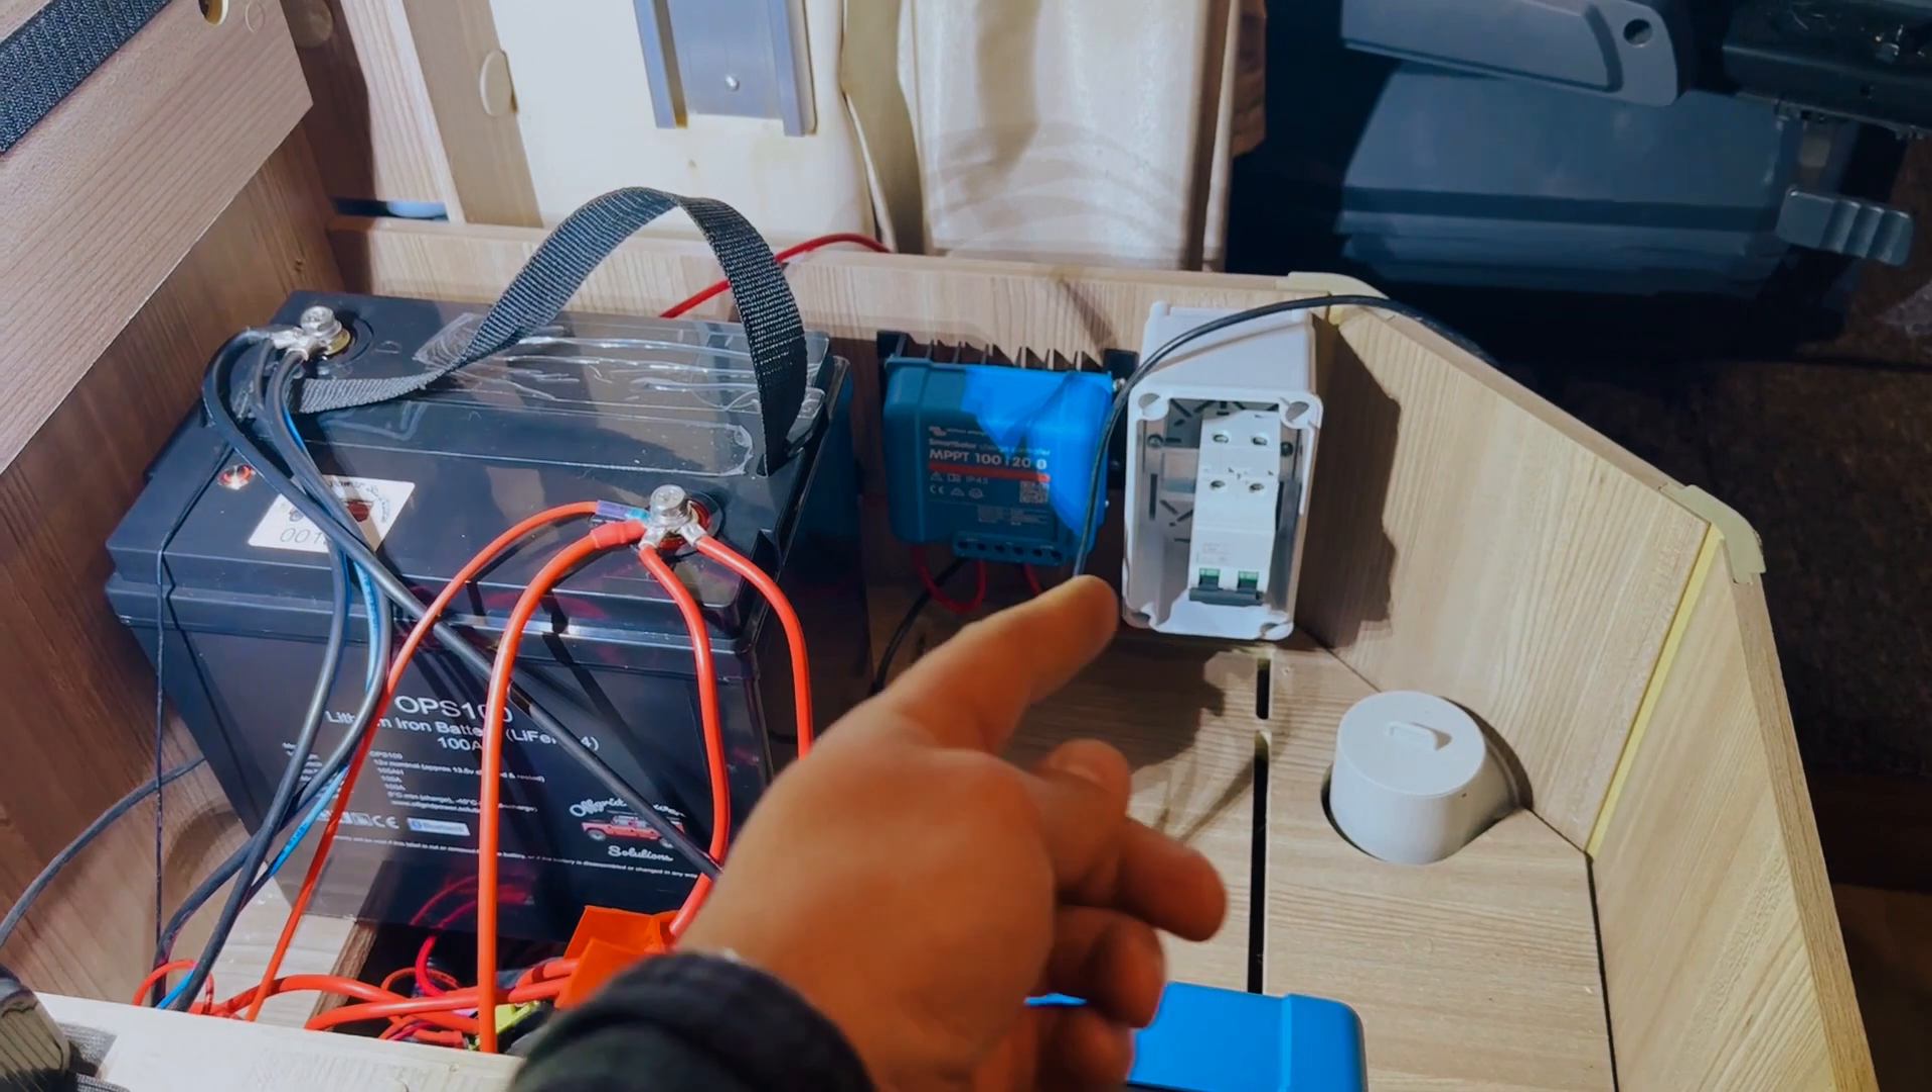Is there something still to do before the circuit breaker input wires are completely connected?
Yes.